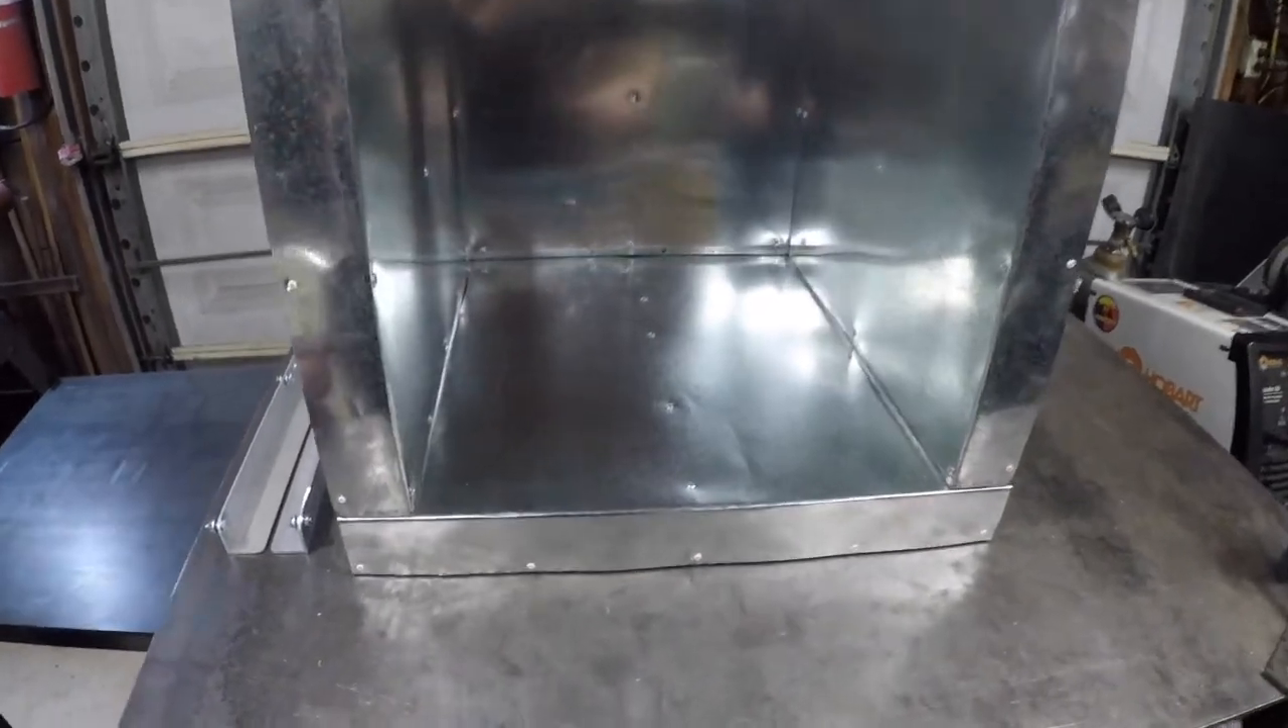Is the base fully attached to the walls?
Yes.